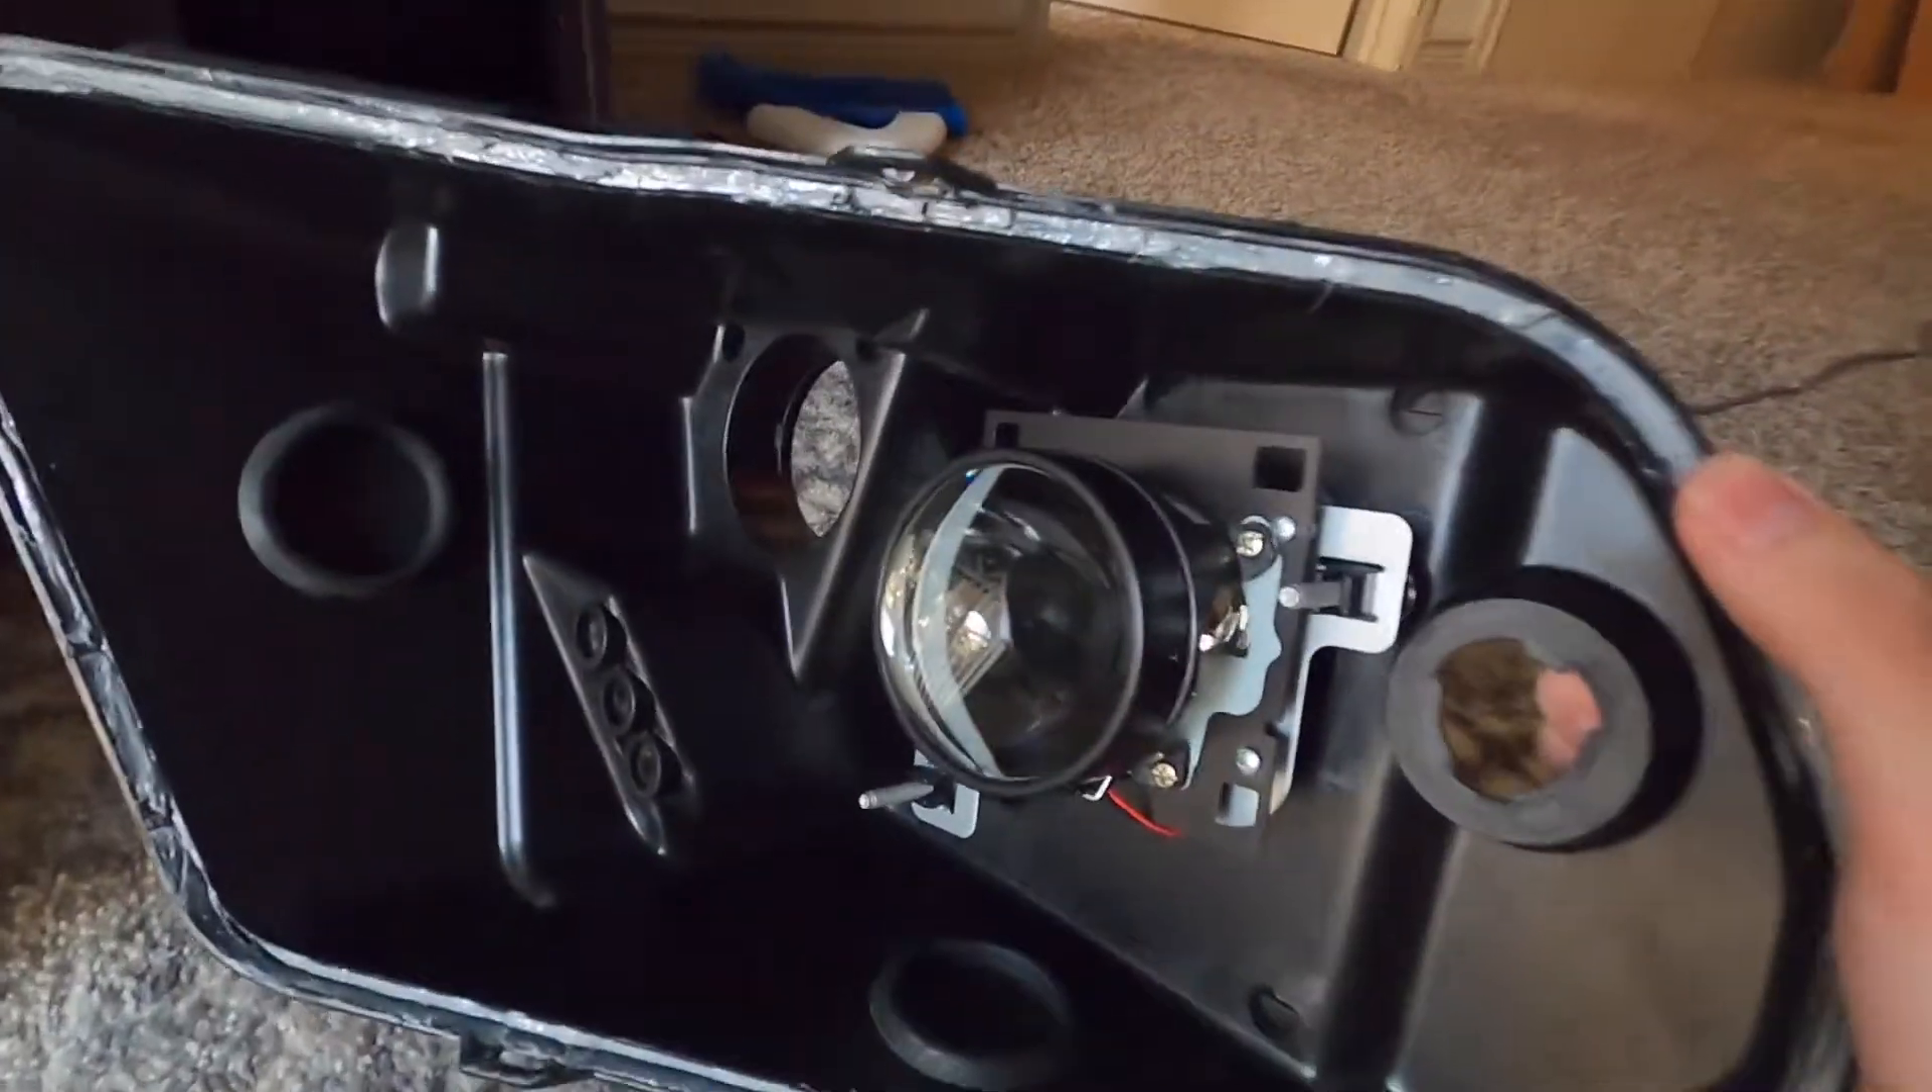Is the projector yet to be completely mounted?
No.